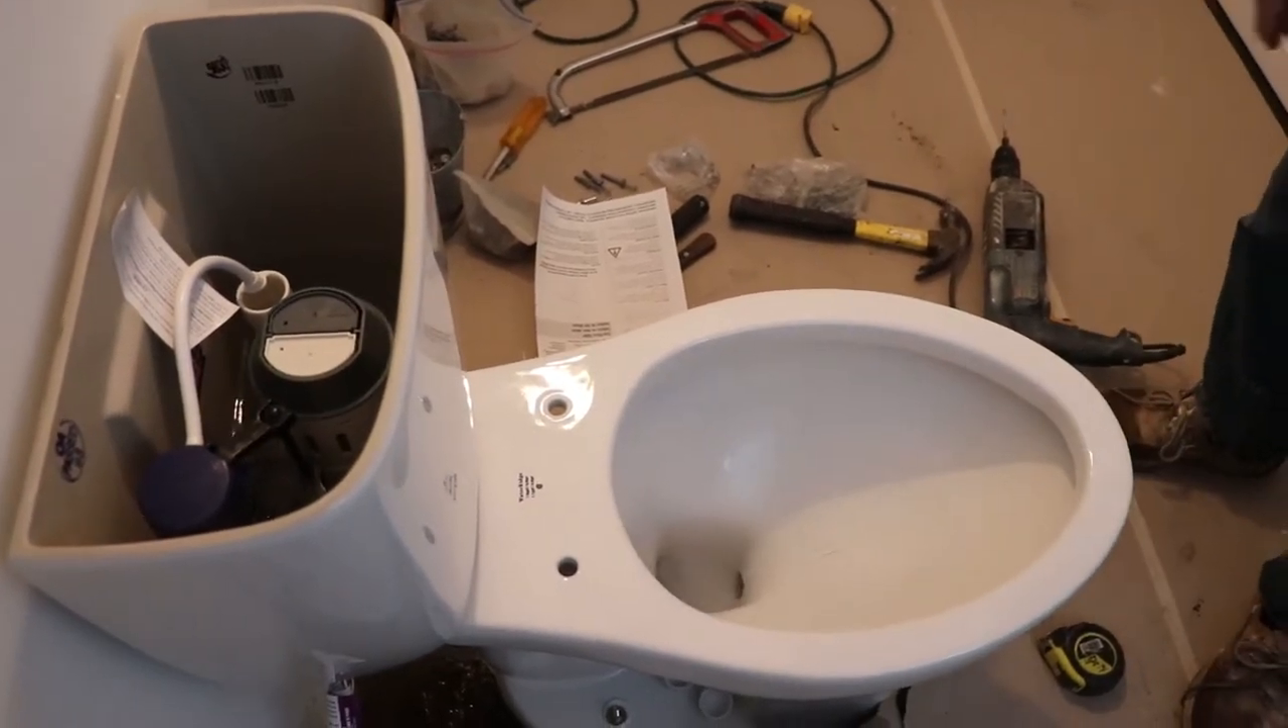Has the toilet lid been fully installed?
No.